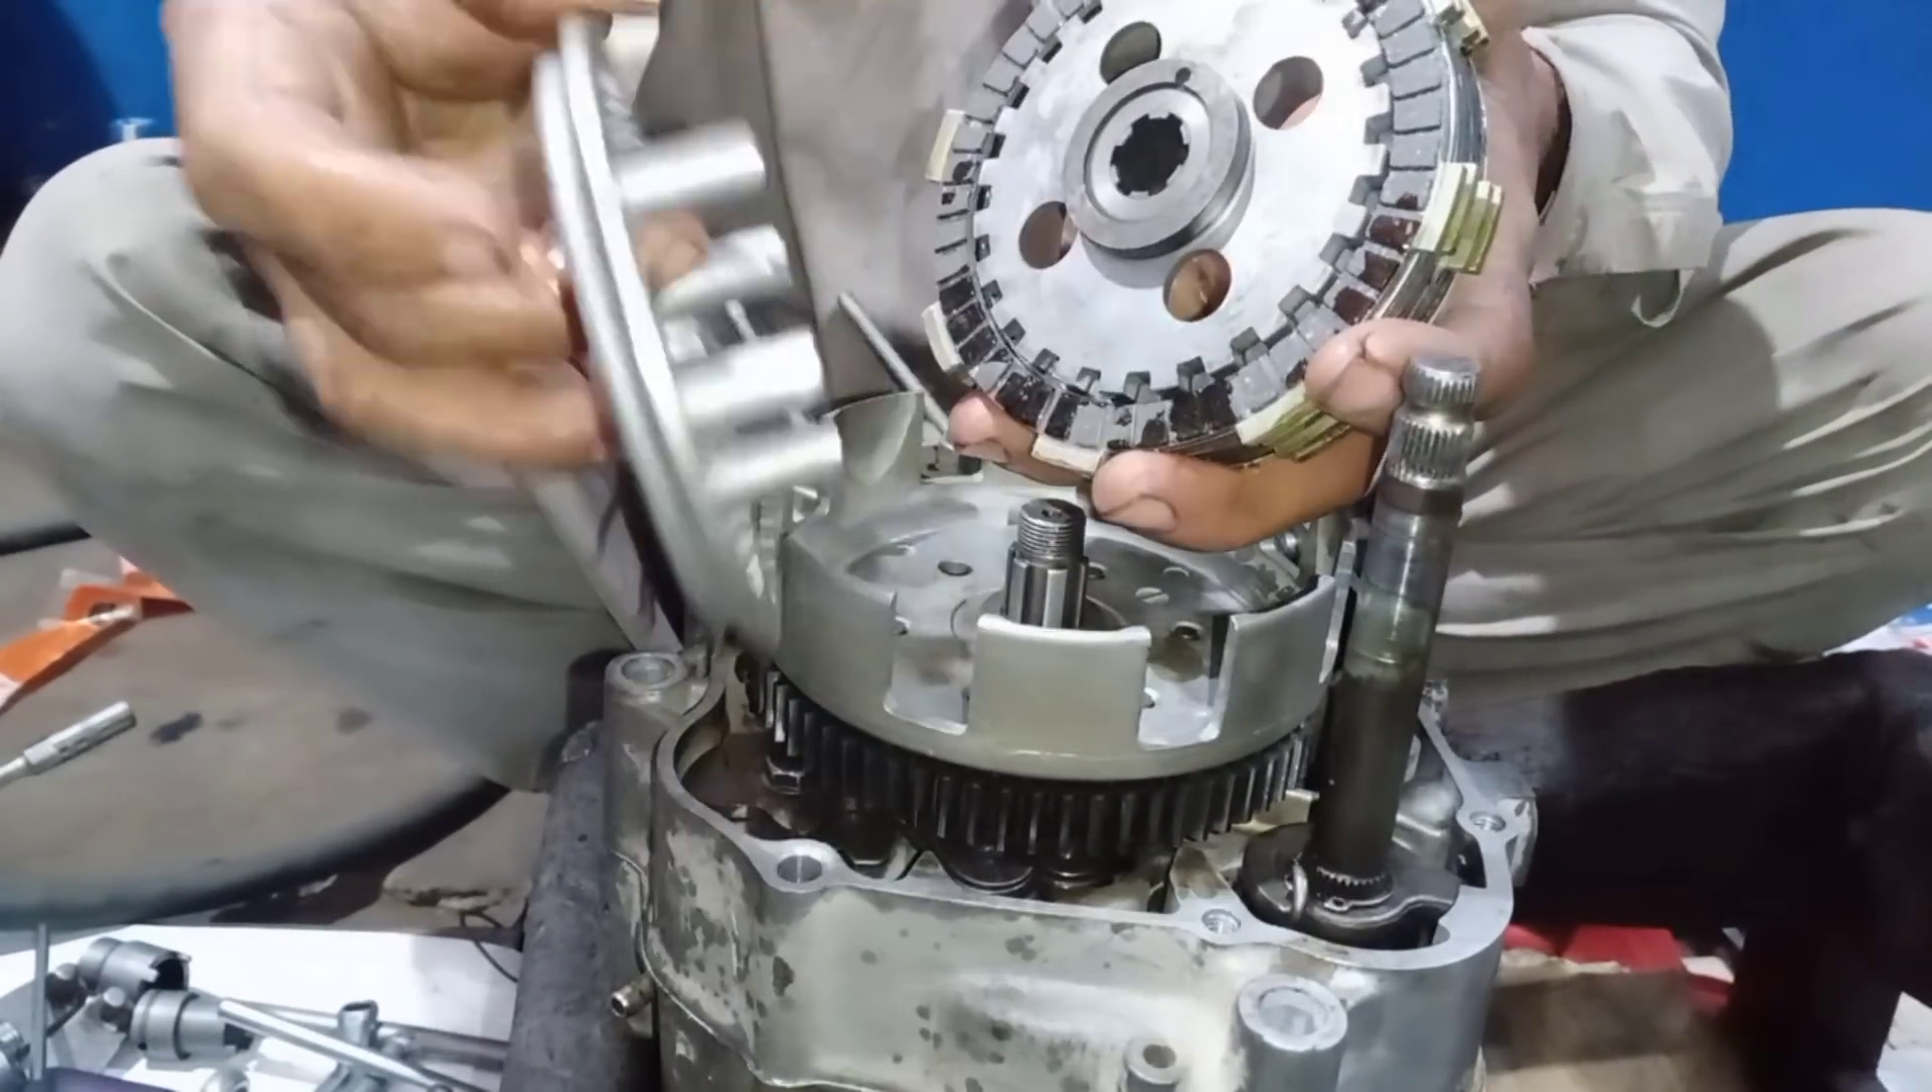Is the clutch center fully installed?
No.